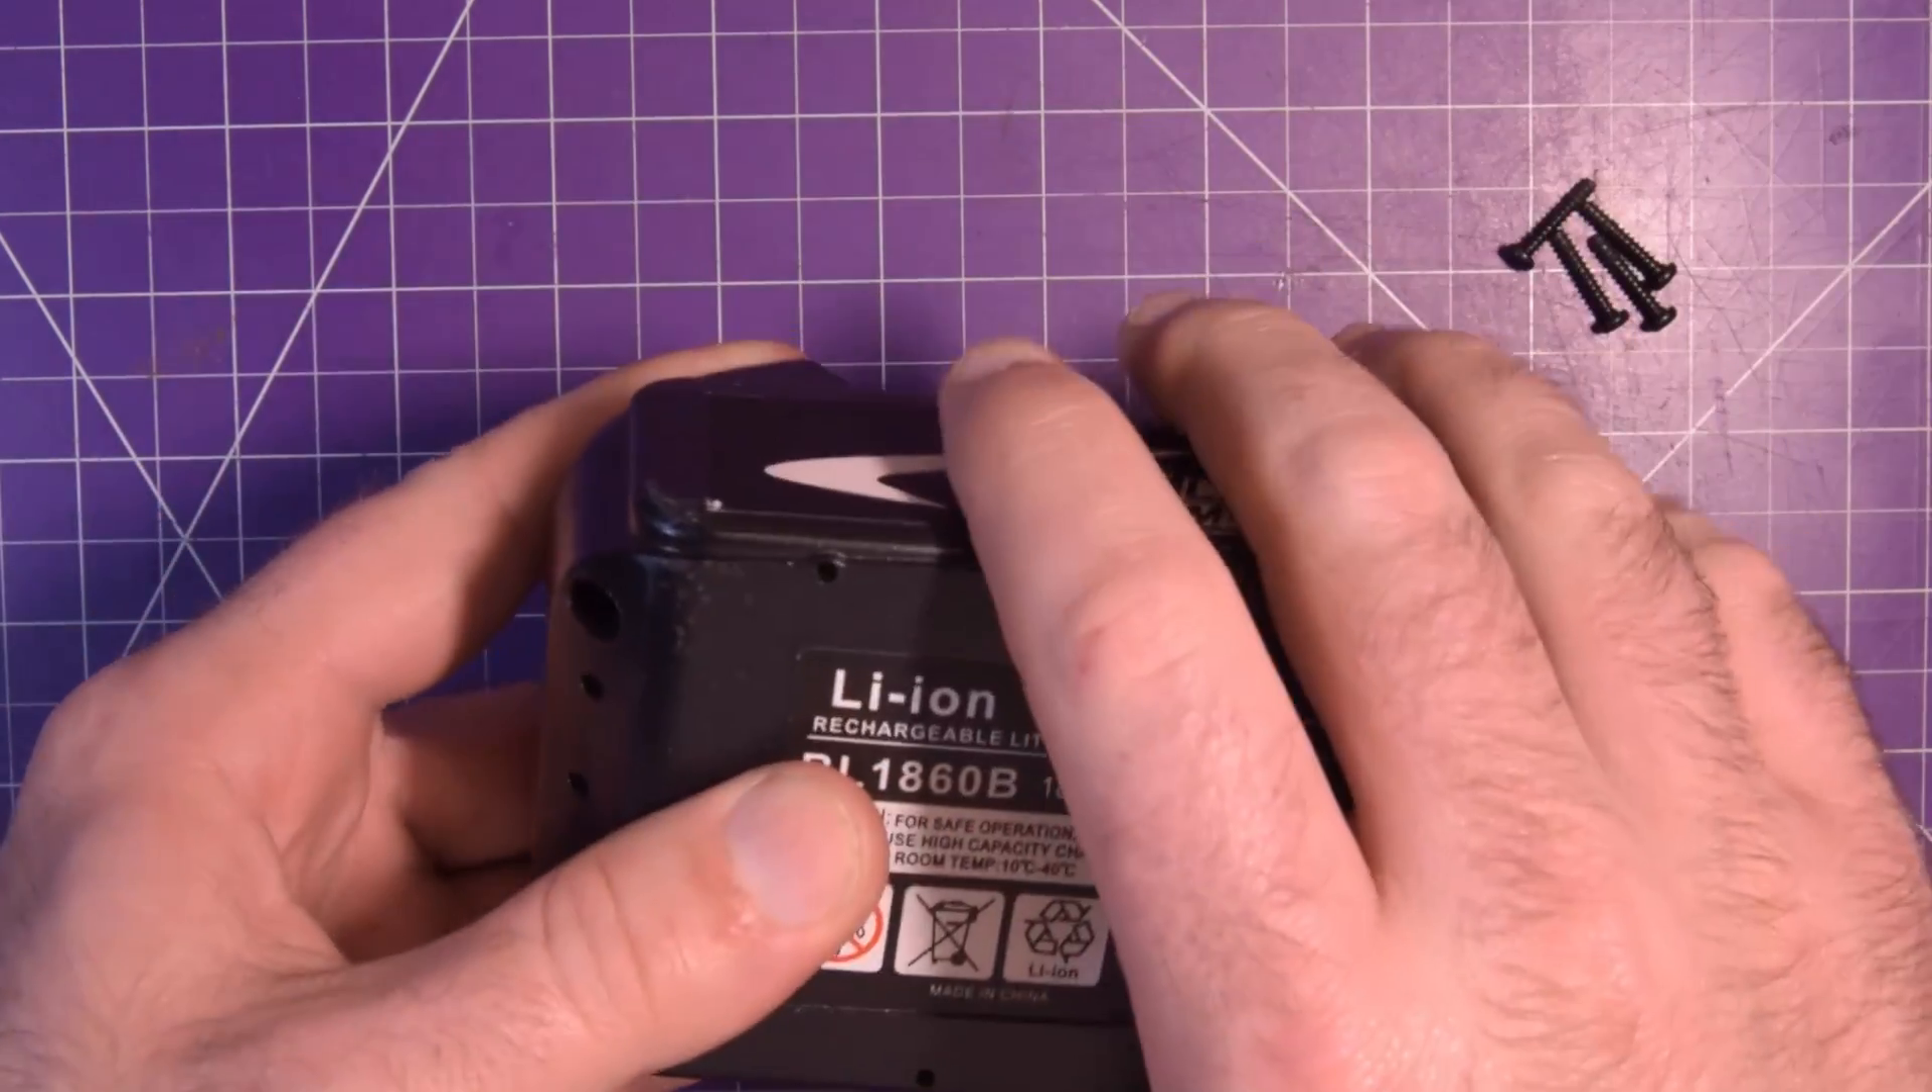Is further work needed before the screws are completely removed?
No.